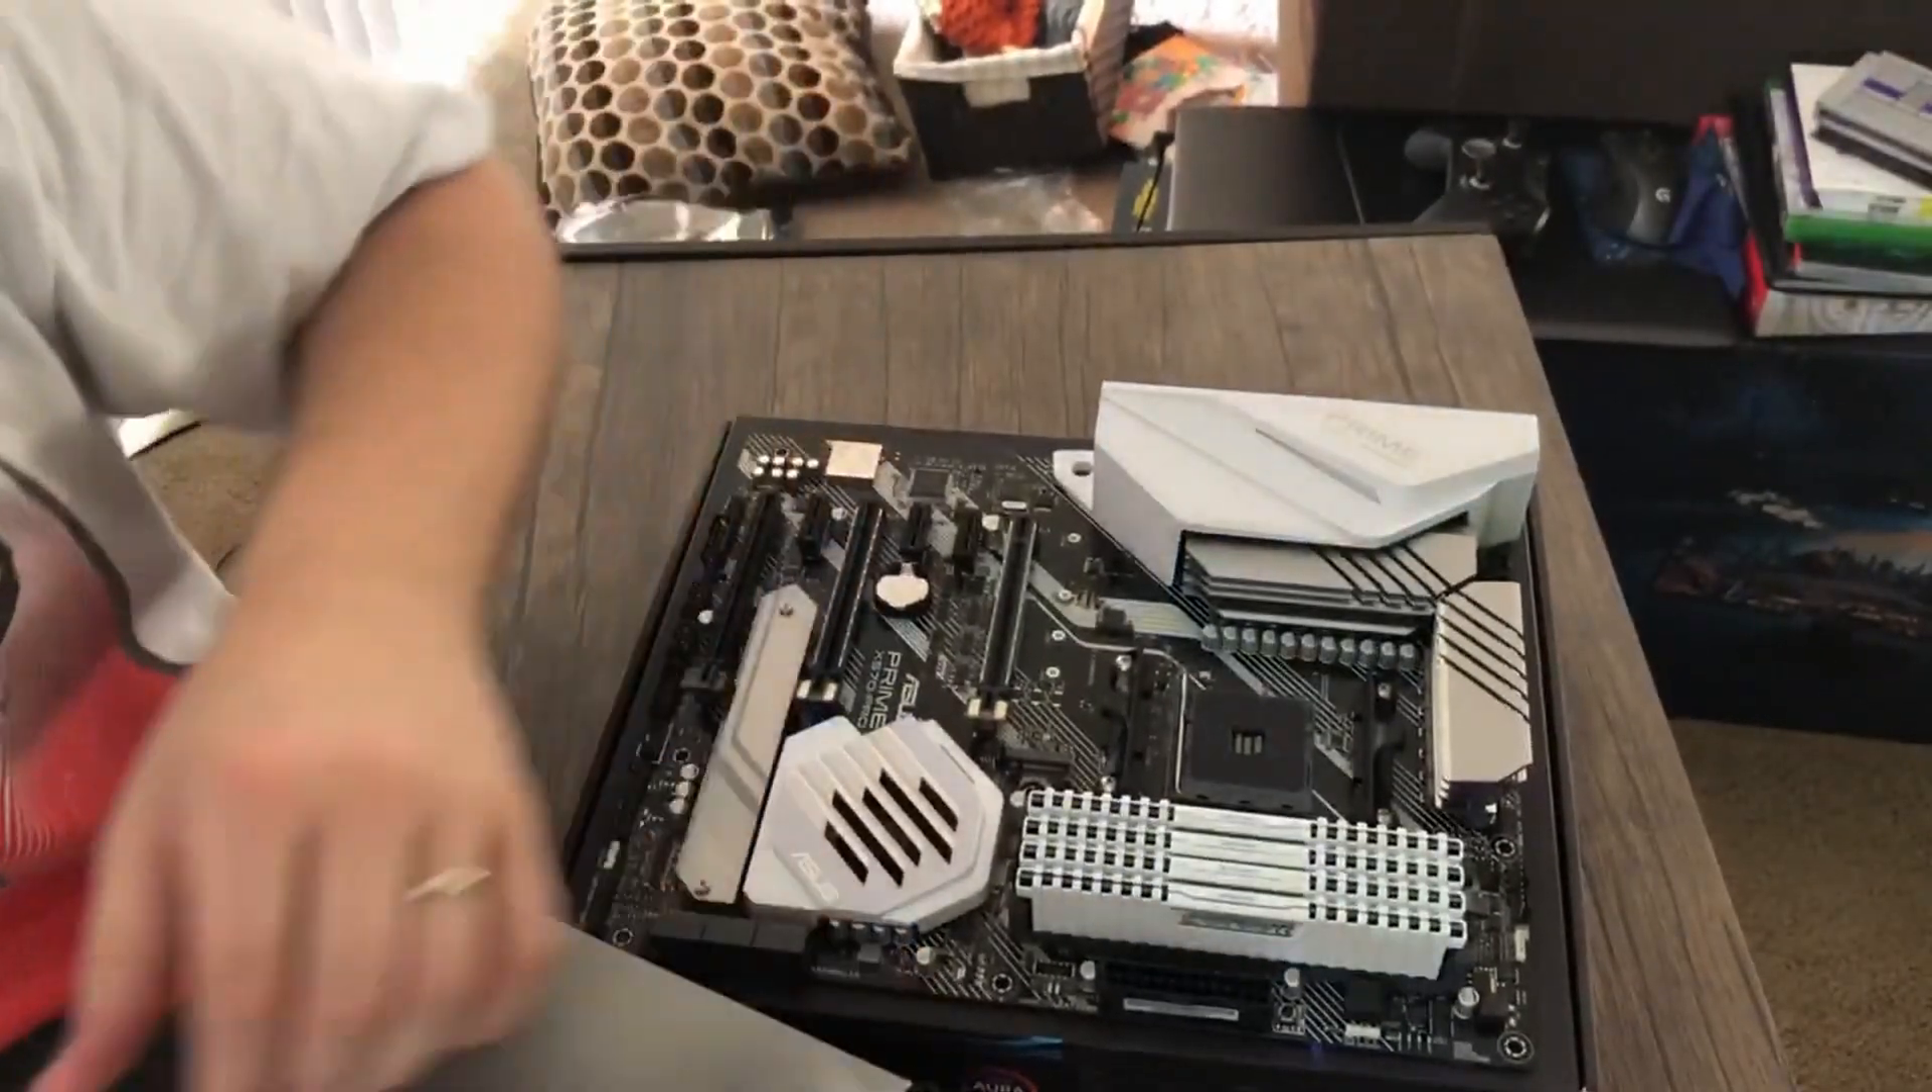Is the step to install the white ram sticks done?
Yes.